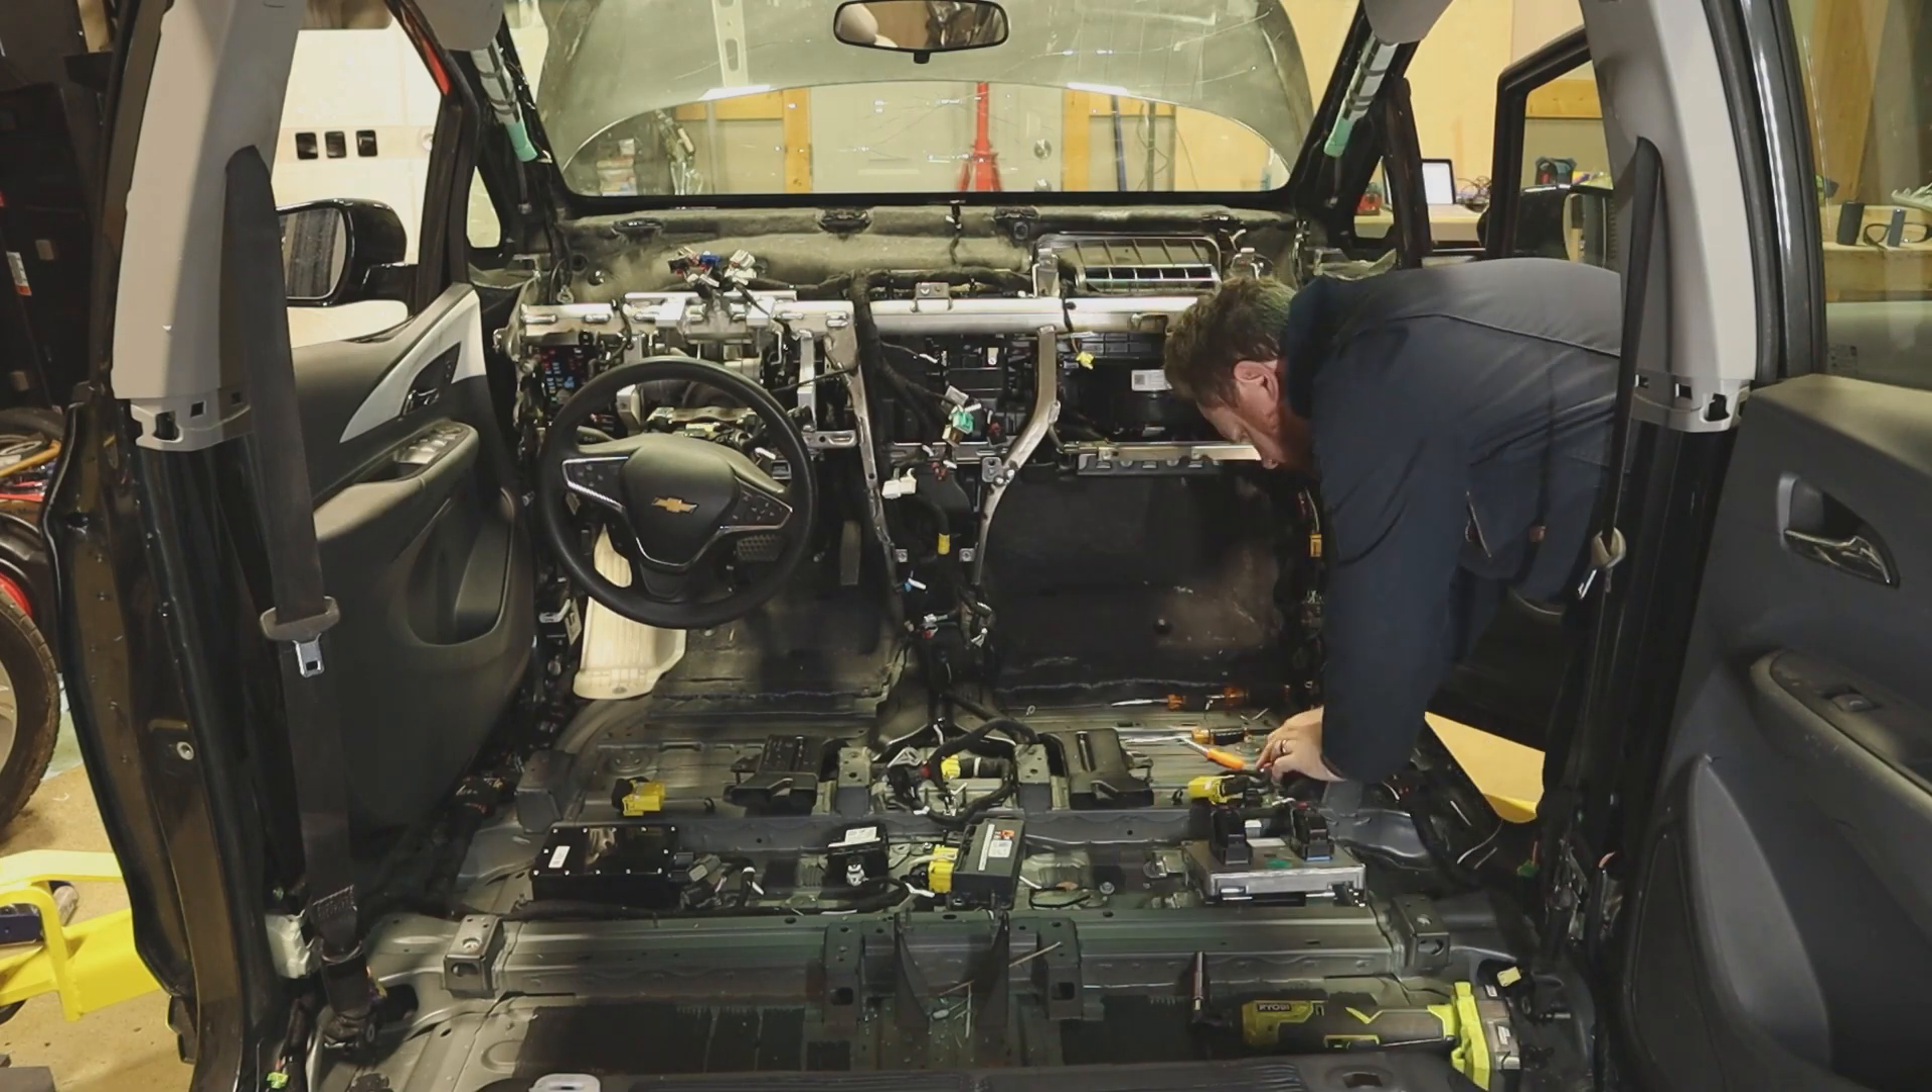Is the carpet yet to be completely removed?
No.